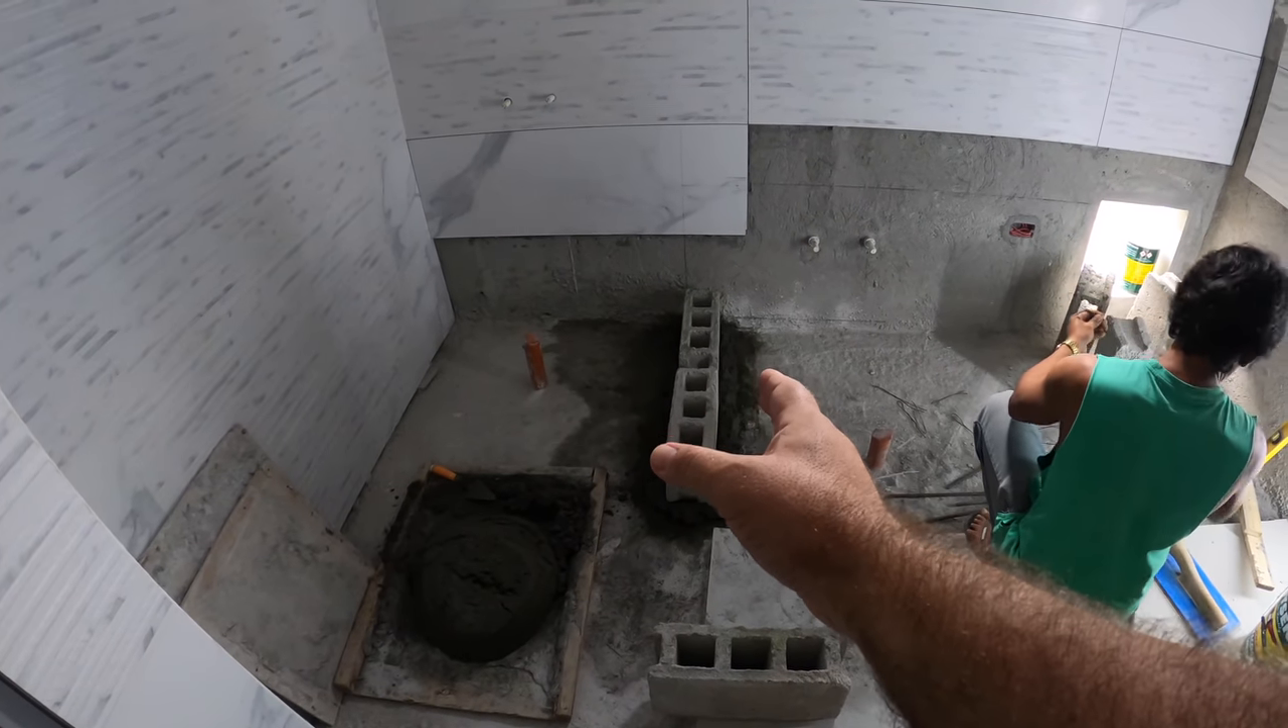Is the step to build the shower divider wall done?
No.